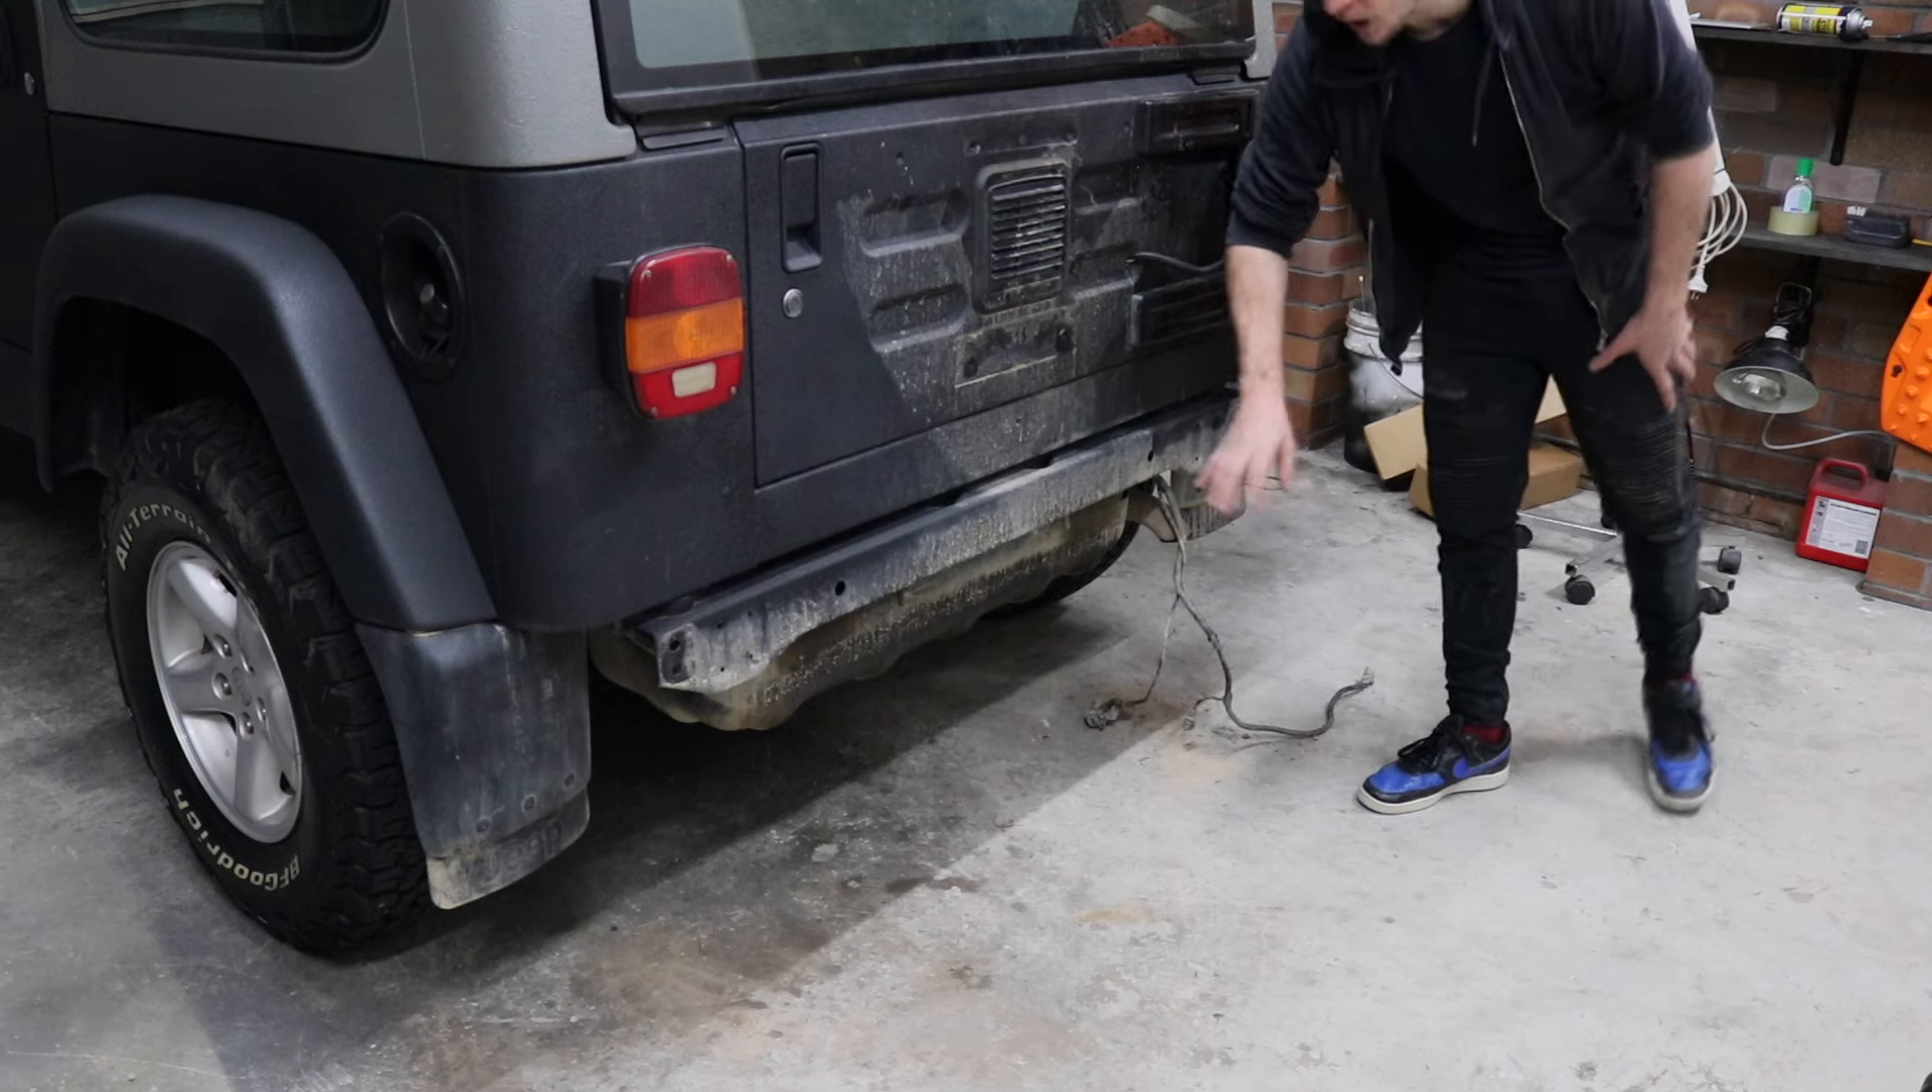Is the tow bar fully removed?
Yes.